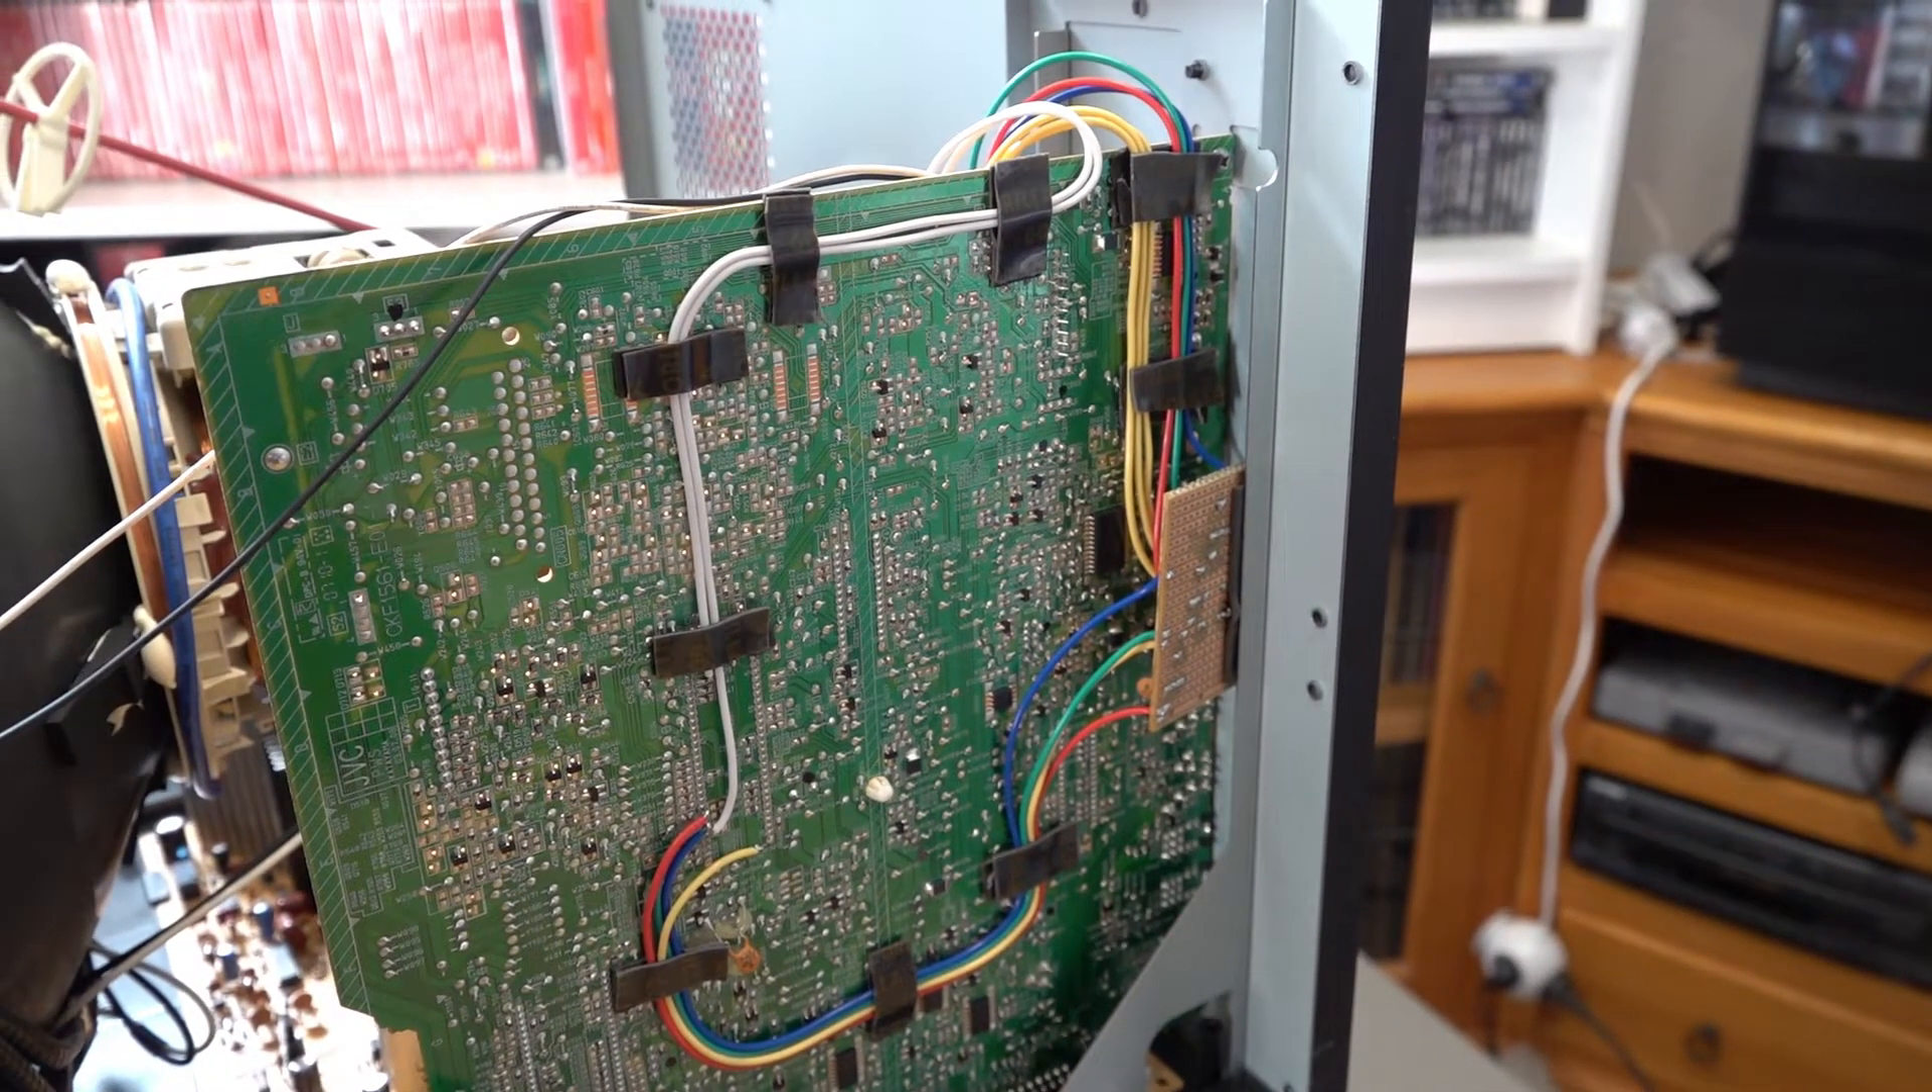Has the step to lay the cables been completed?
Yes.